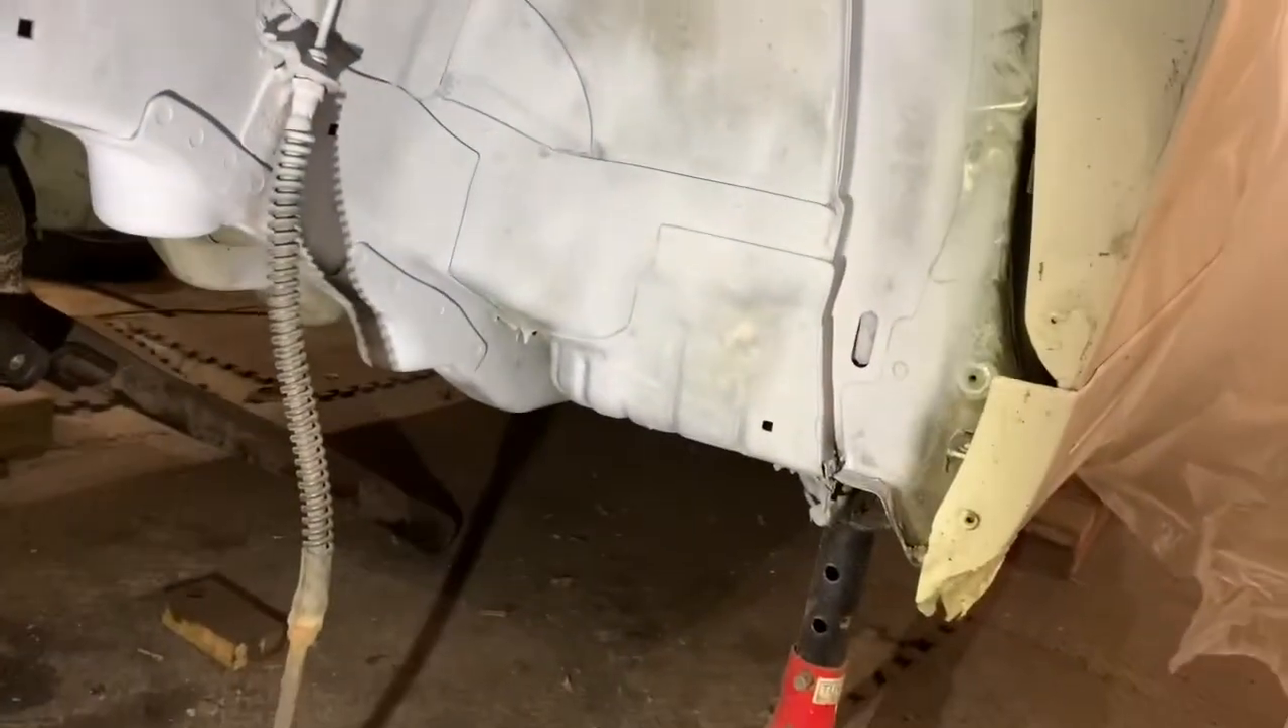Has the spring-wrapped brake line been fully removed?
No.